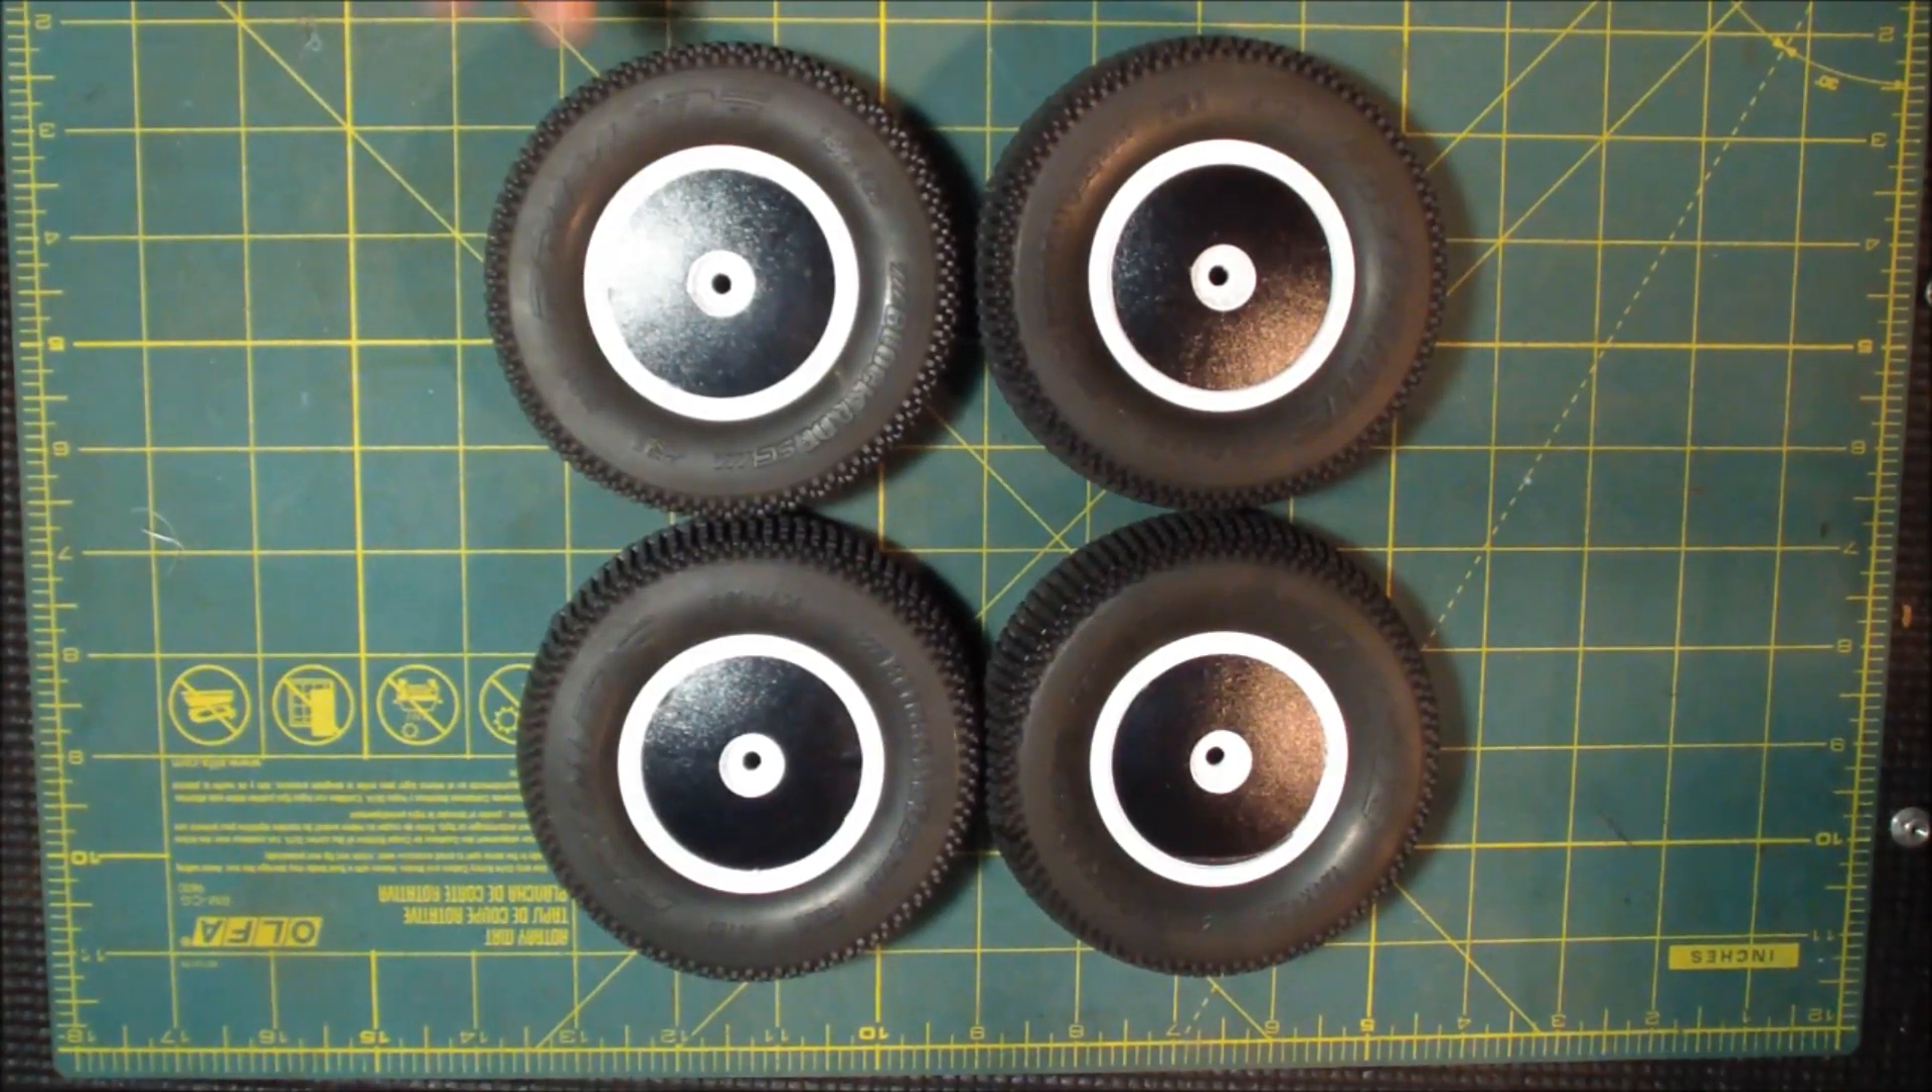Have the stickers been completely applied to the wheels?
Yes.